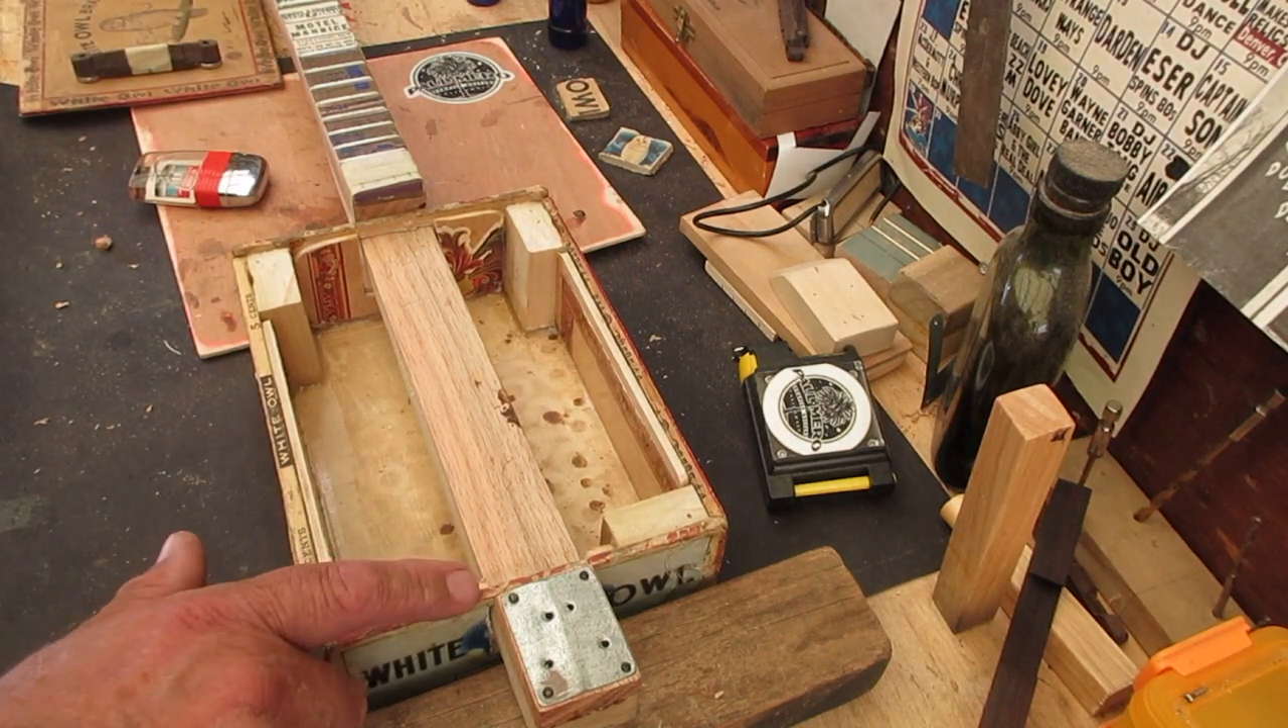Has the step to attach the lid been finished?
No.